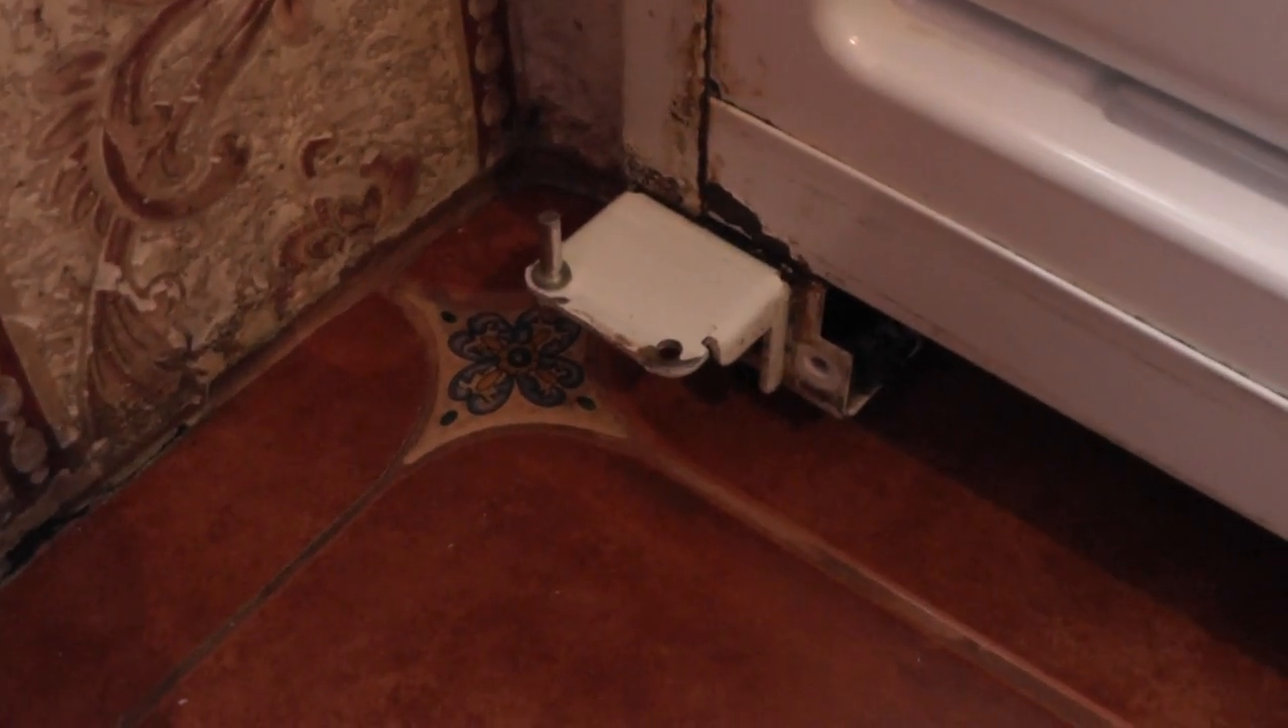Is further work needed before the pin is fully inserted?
No.